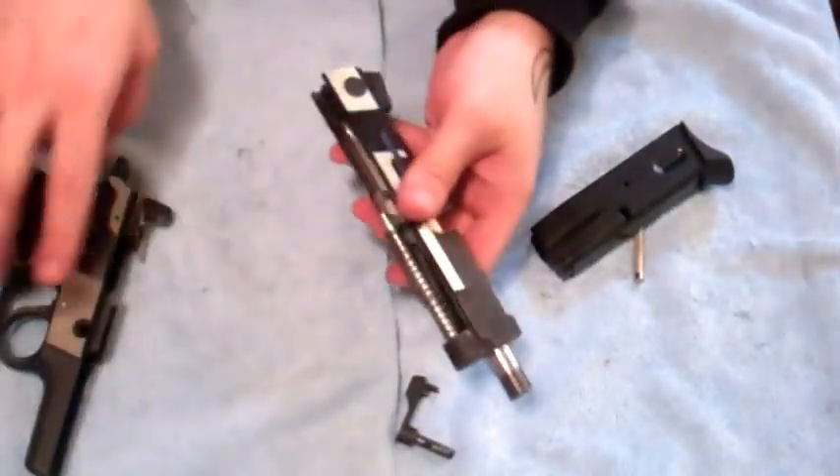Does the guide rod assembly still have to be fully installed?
No.